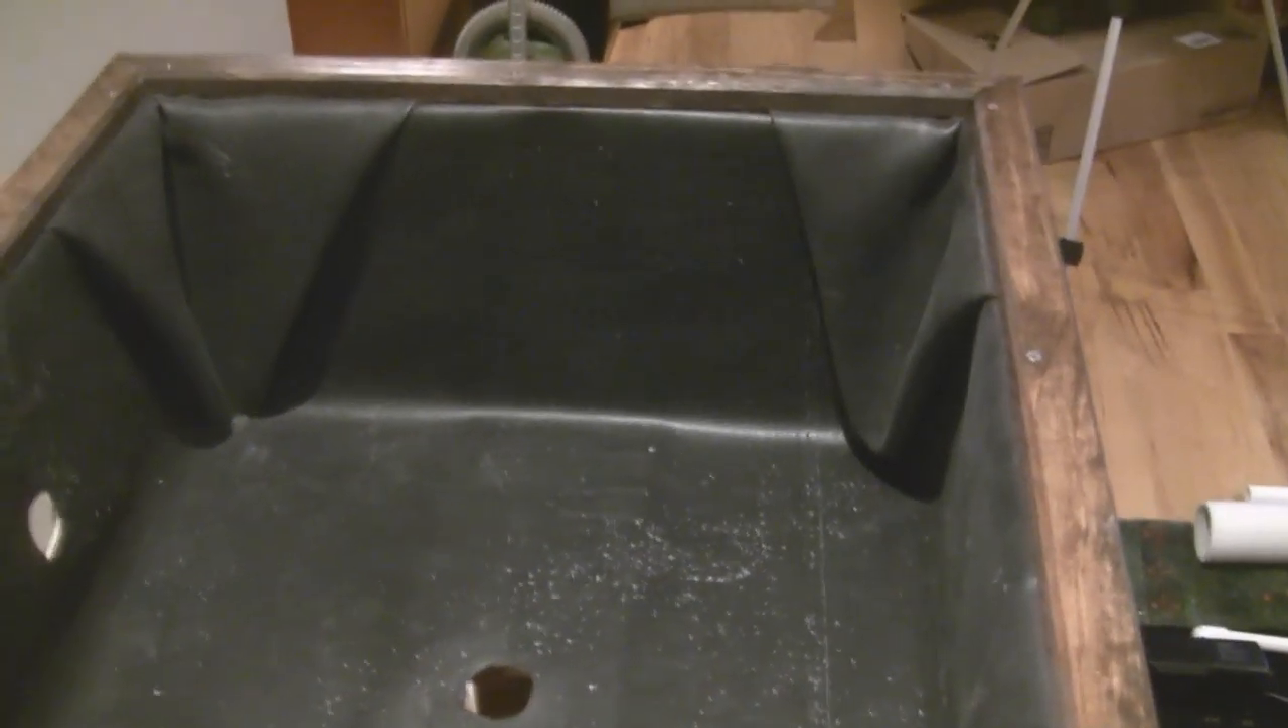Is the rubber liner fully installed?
Yes.